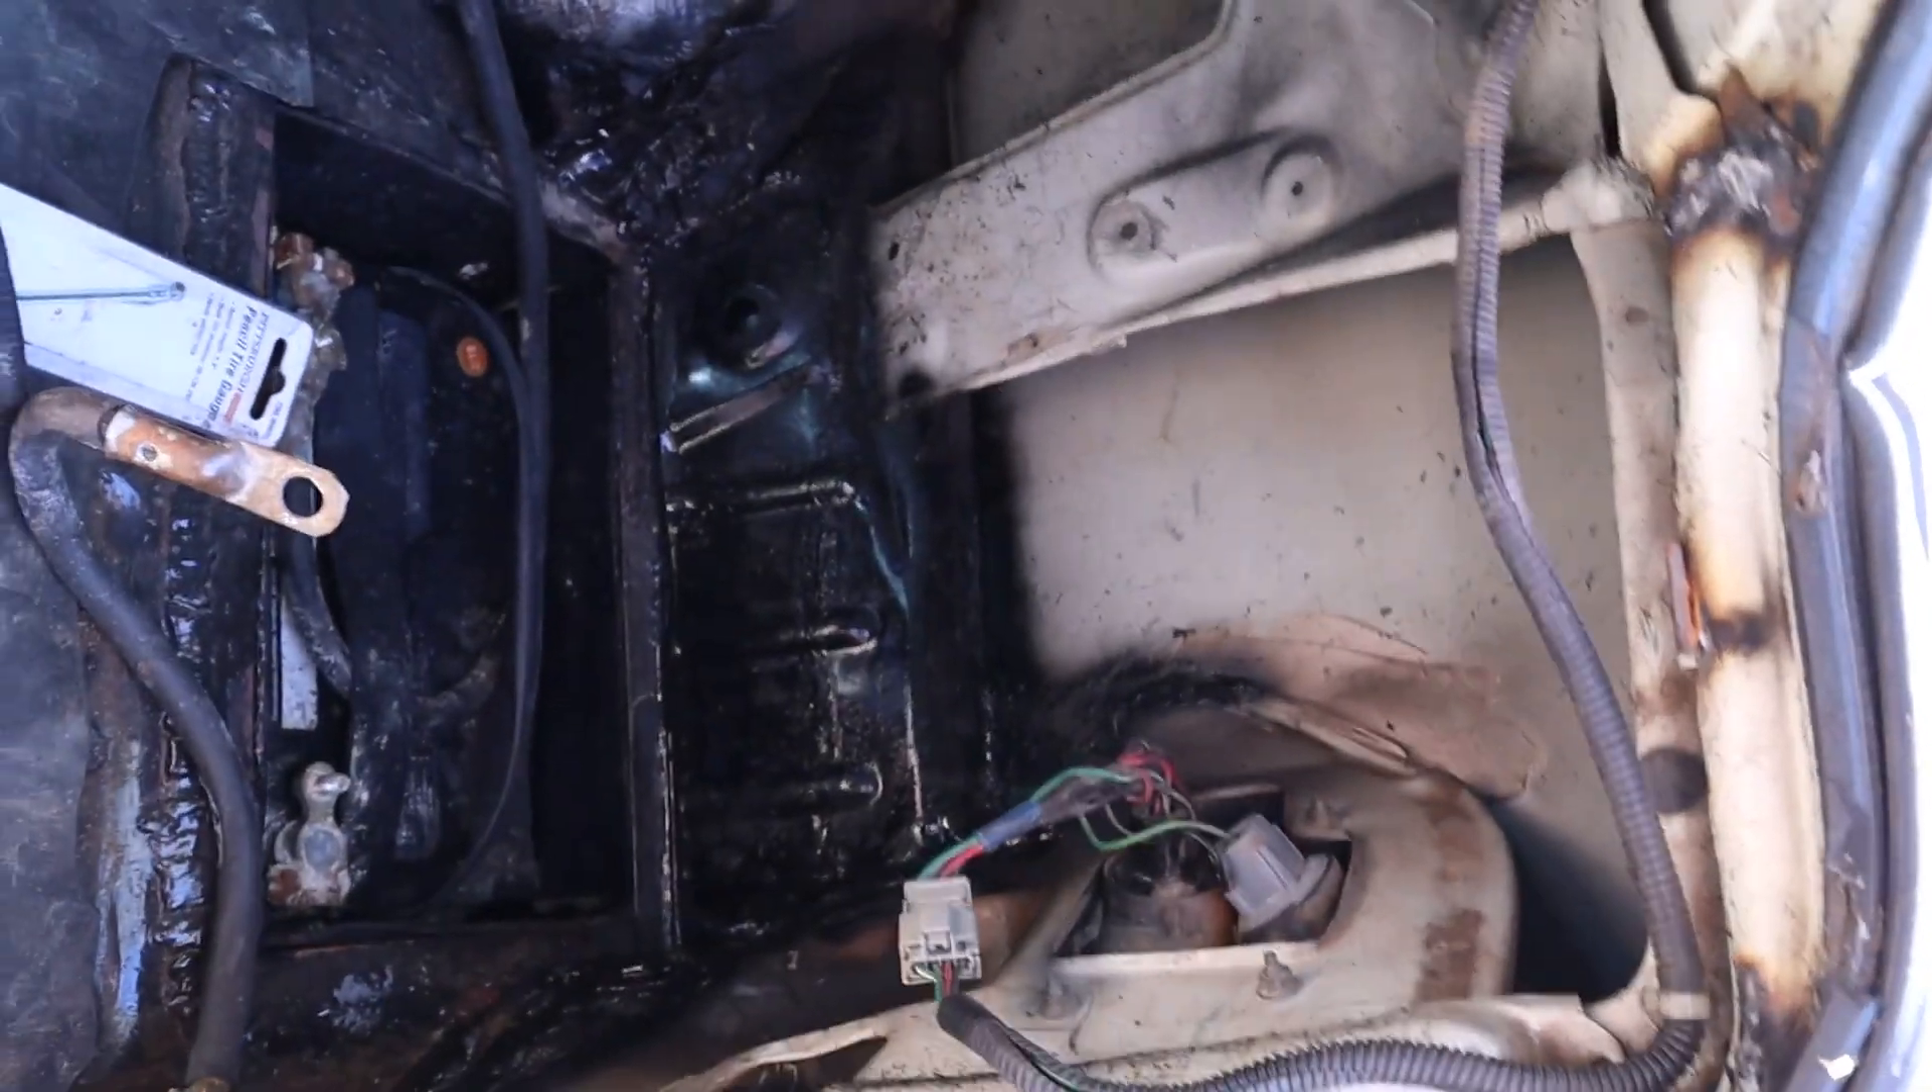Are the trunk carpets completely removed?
Yes.